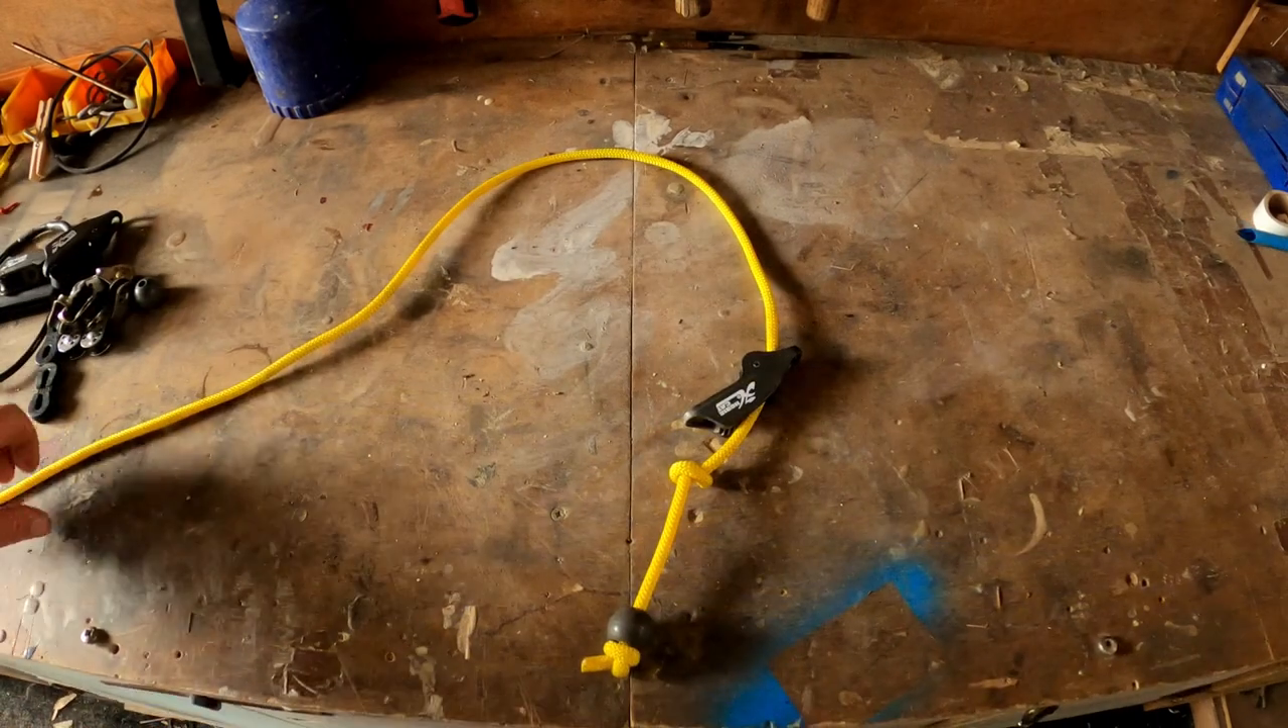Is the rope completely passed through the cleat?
Yes.